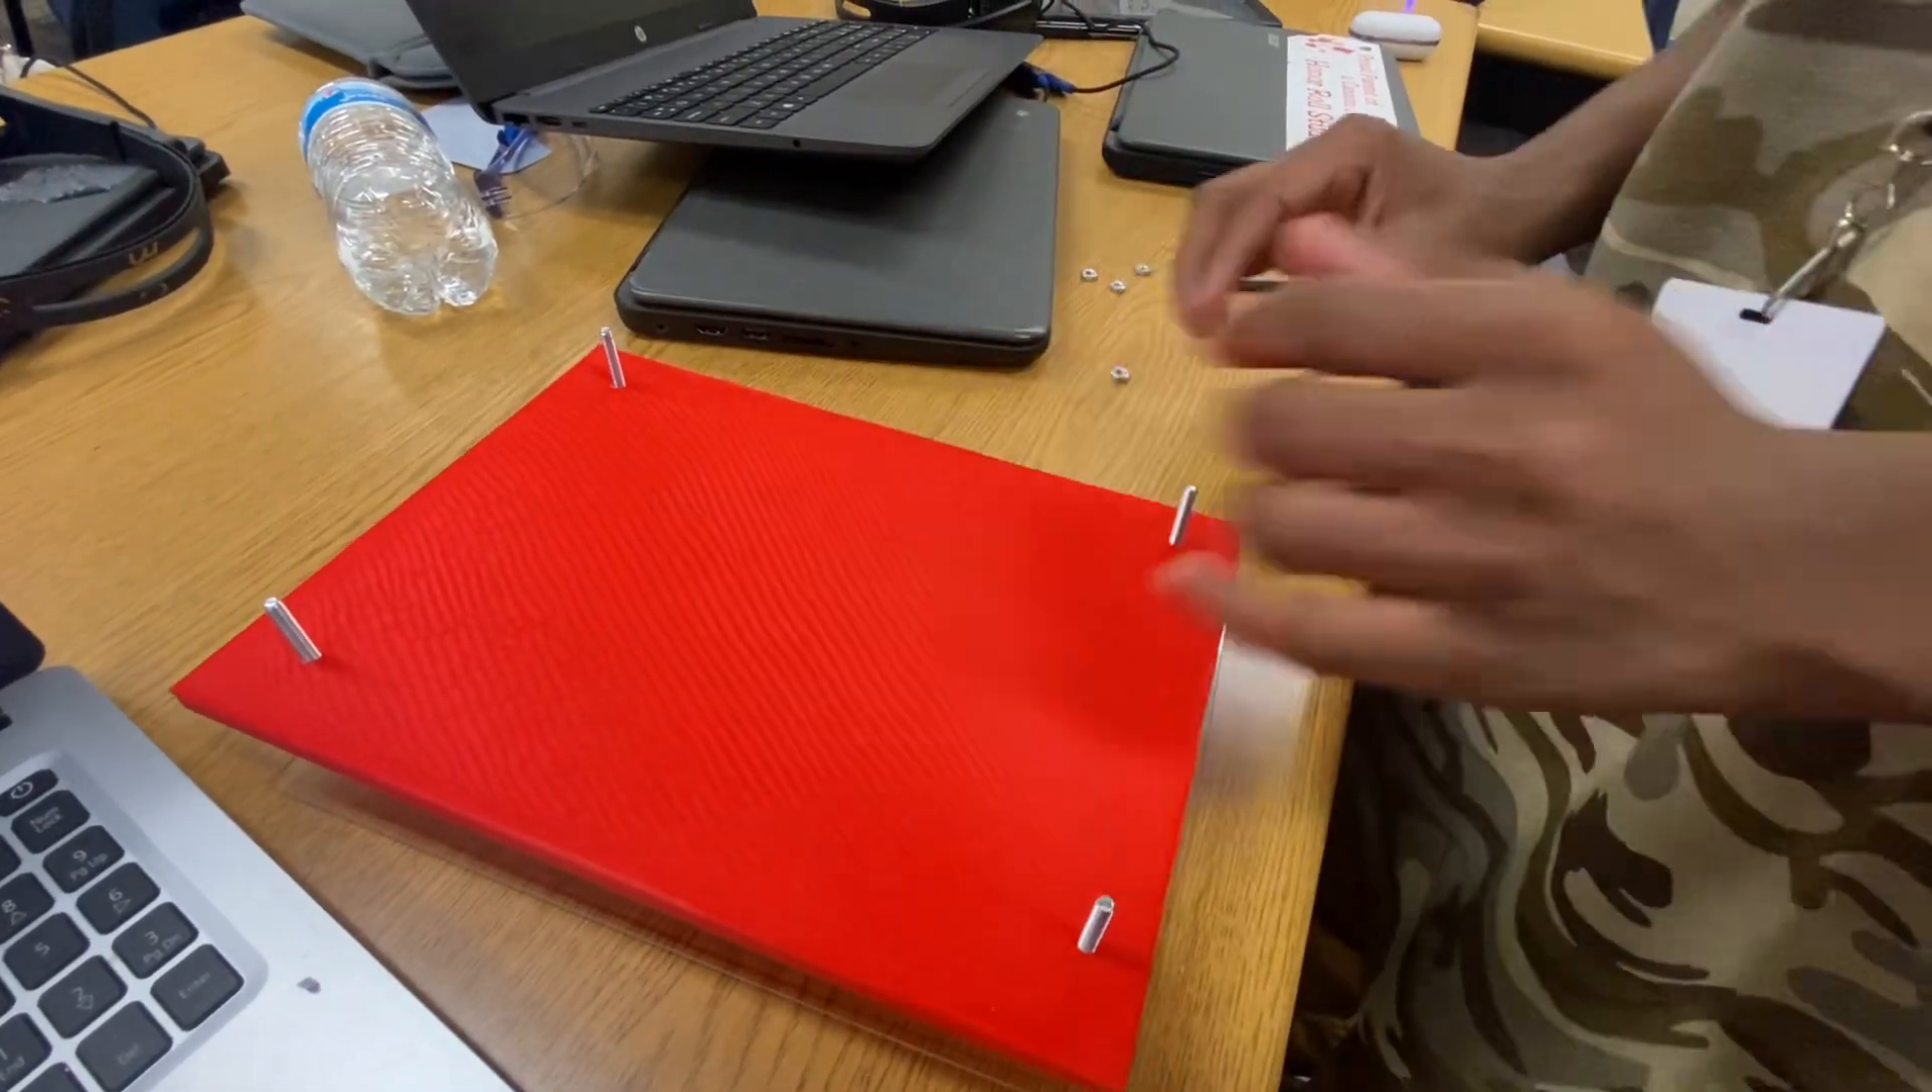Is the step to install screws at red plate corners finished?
Yes.